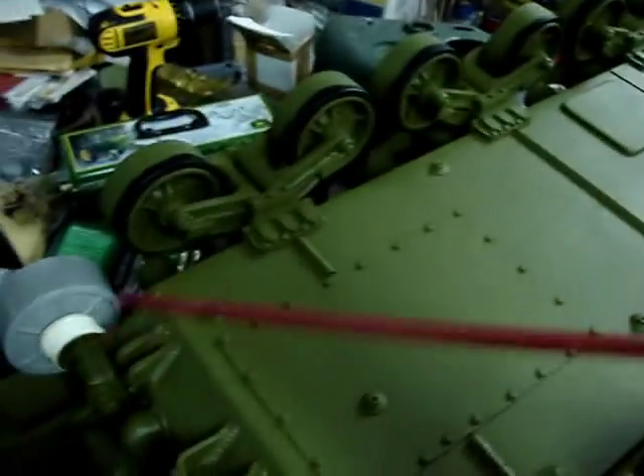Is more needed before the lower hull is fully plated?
No.